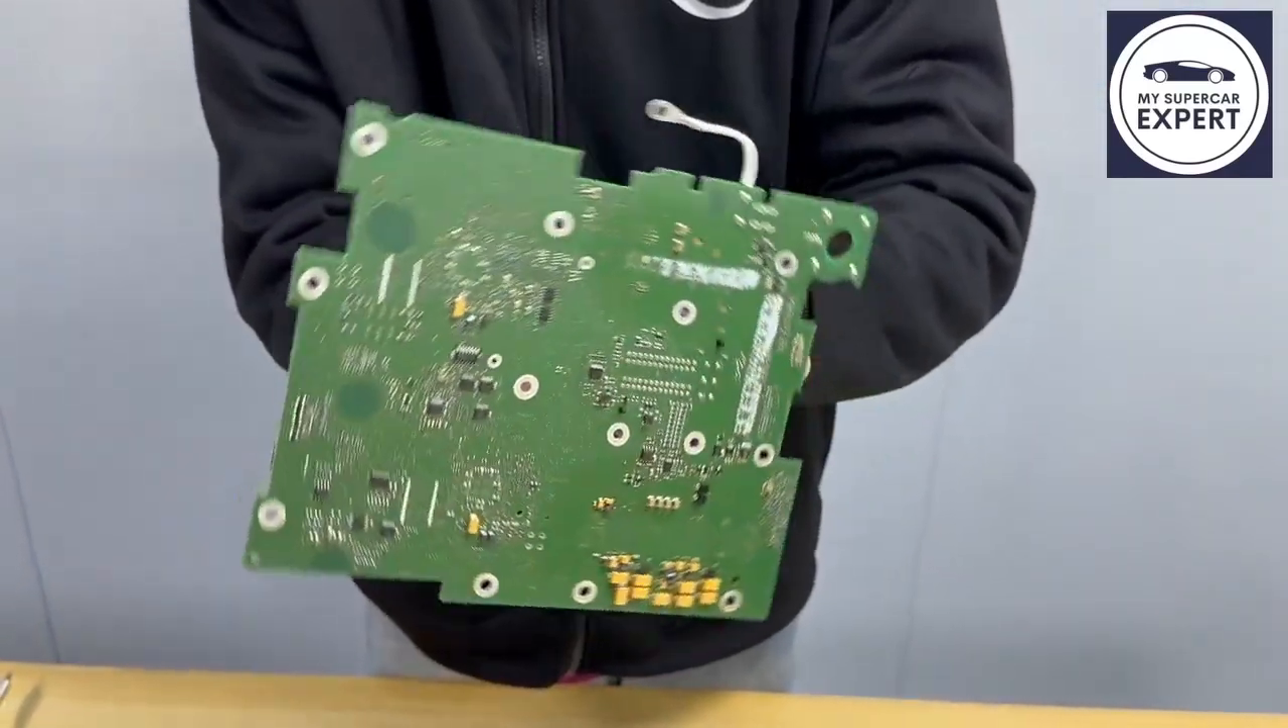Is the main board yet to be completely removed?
No.